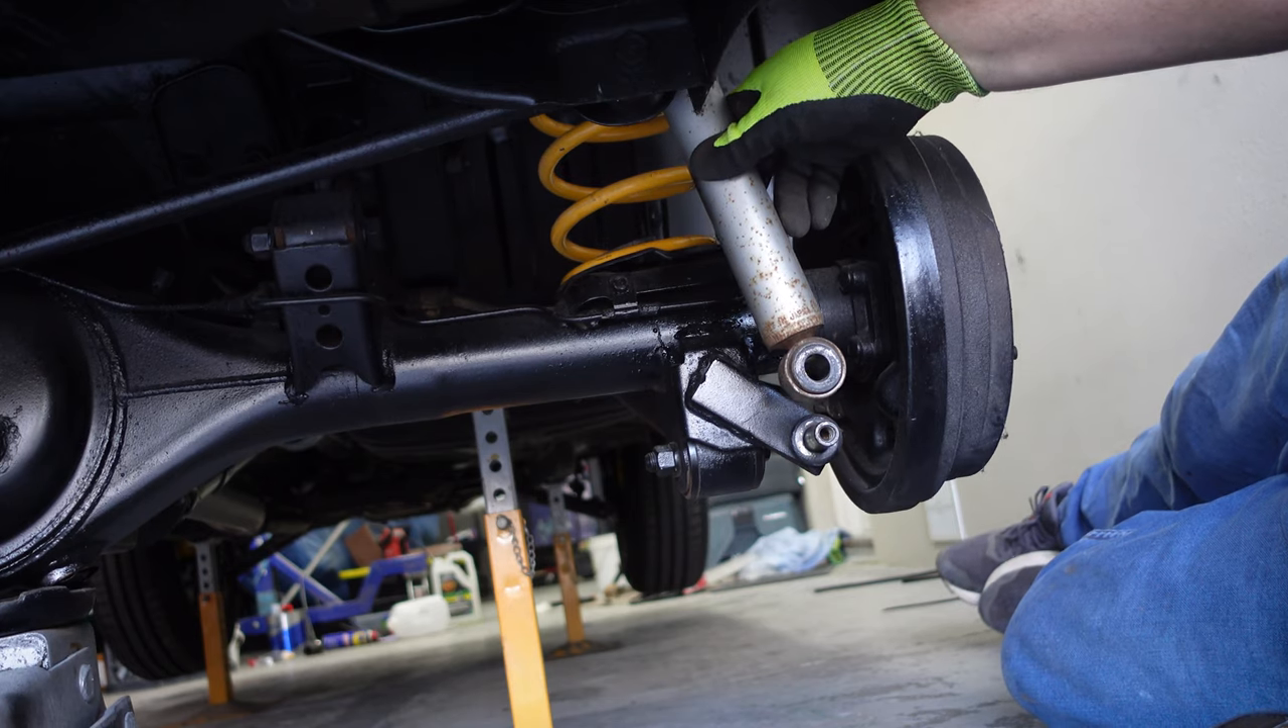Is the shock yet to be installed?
Yes.